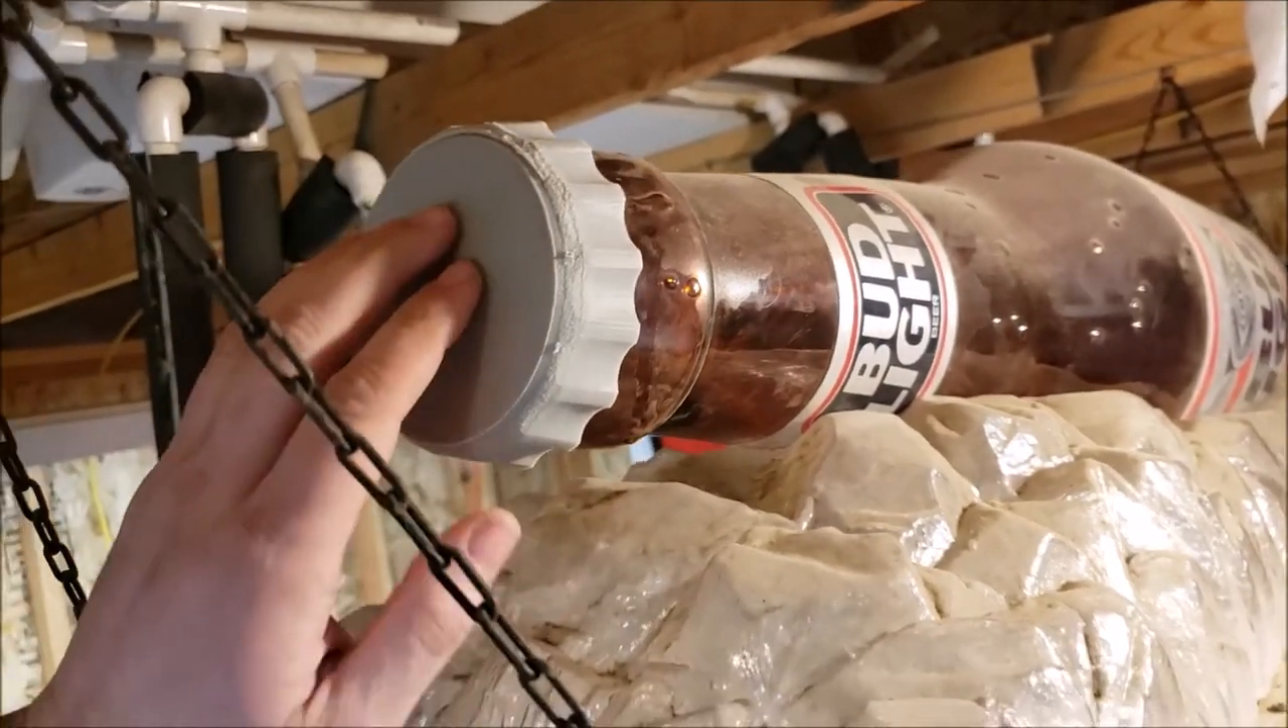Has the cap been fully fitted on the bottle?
Yes.